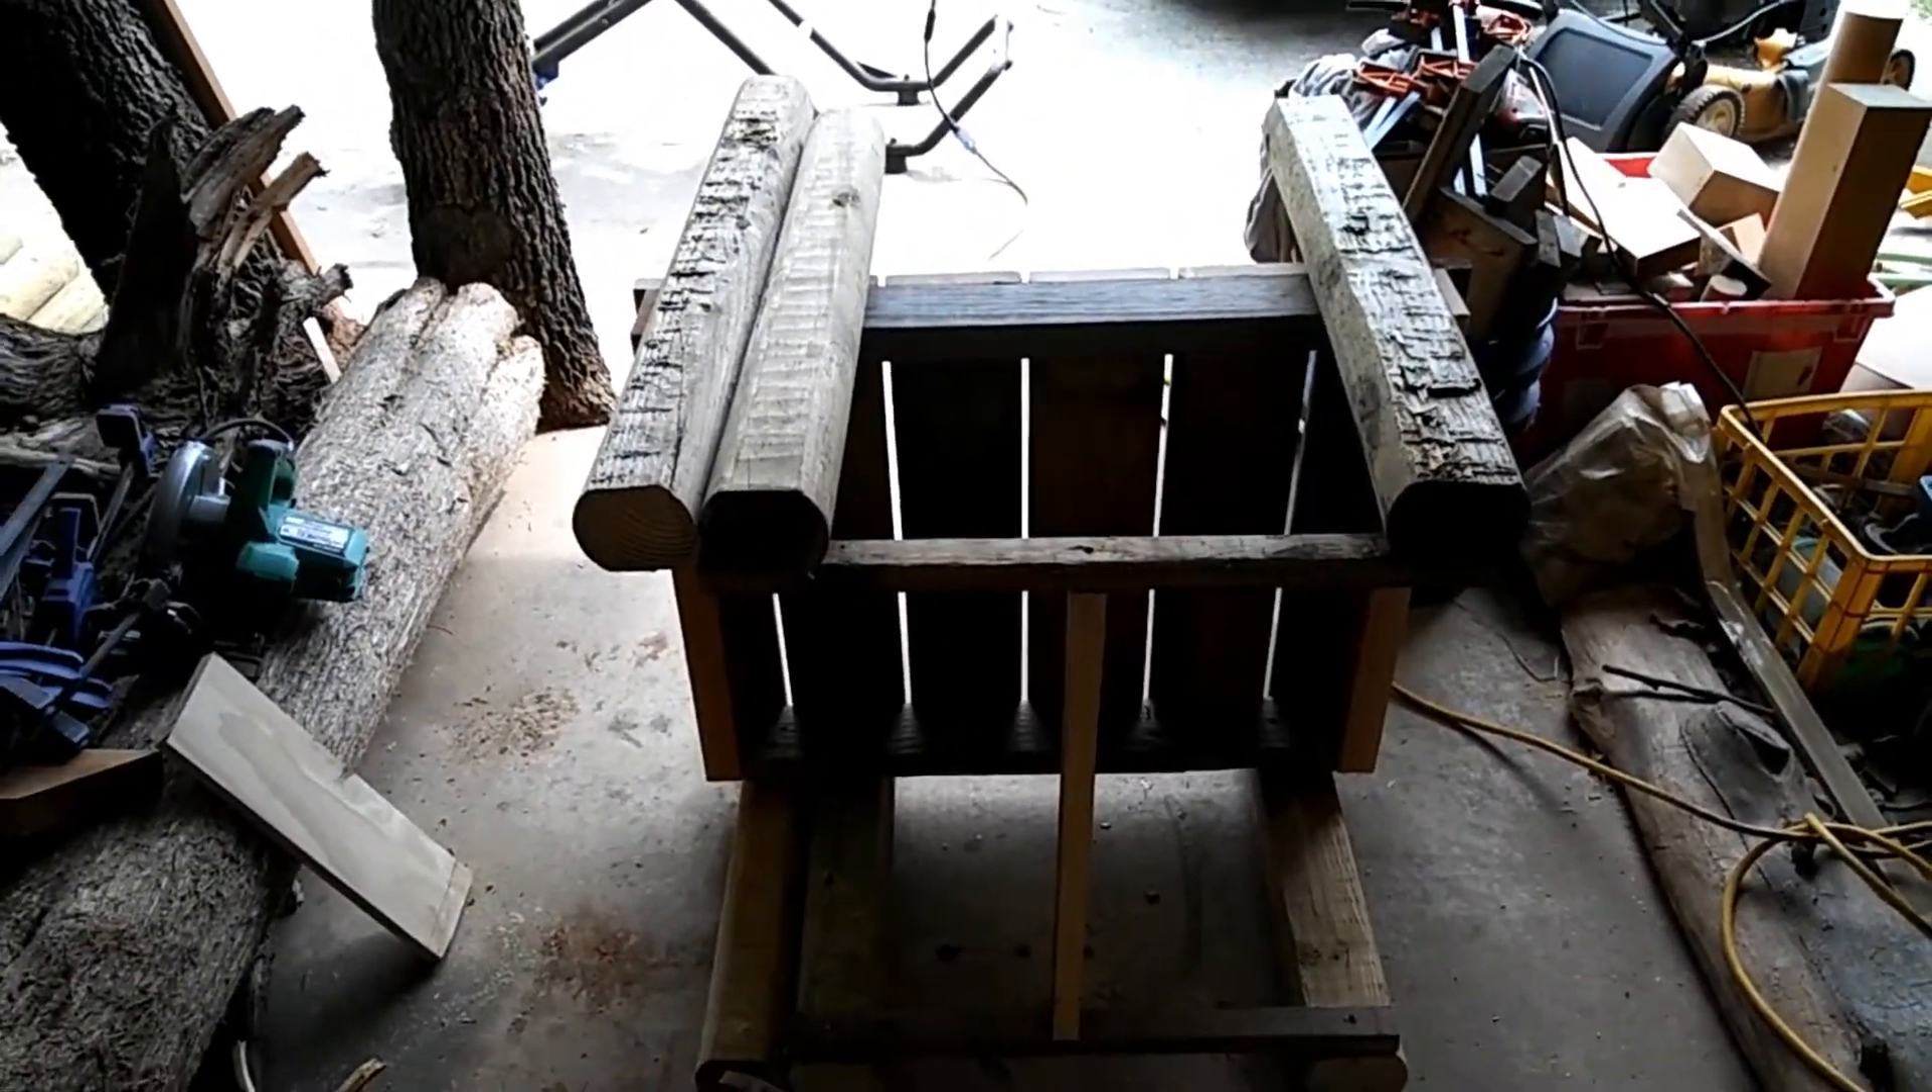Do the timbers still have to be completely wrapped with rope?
Yes.